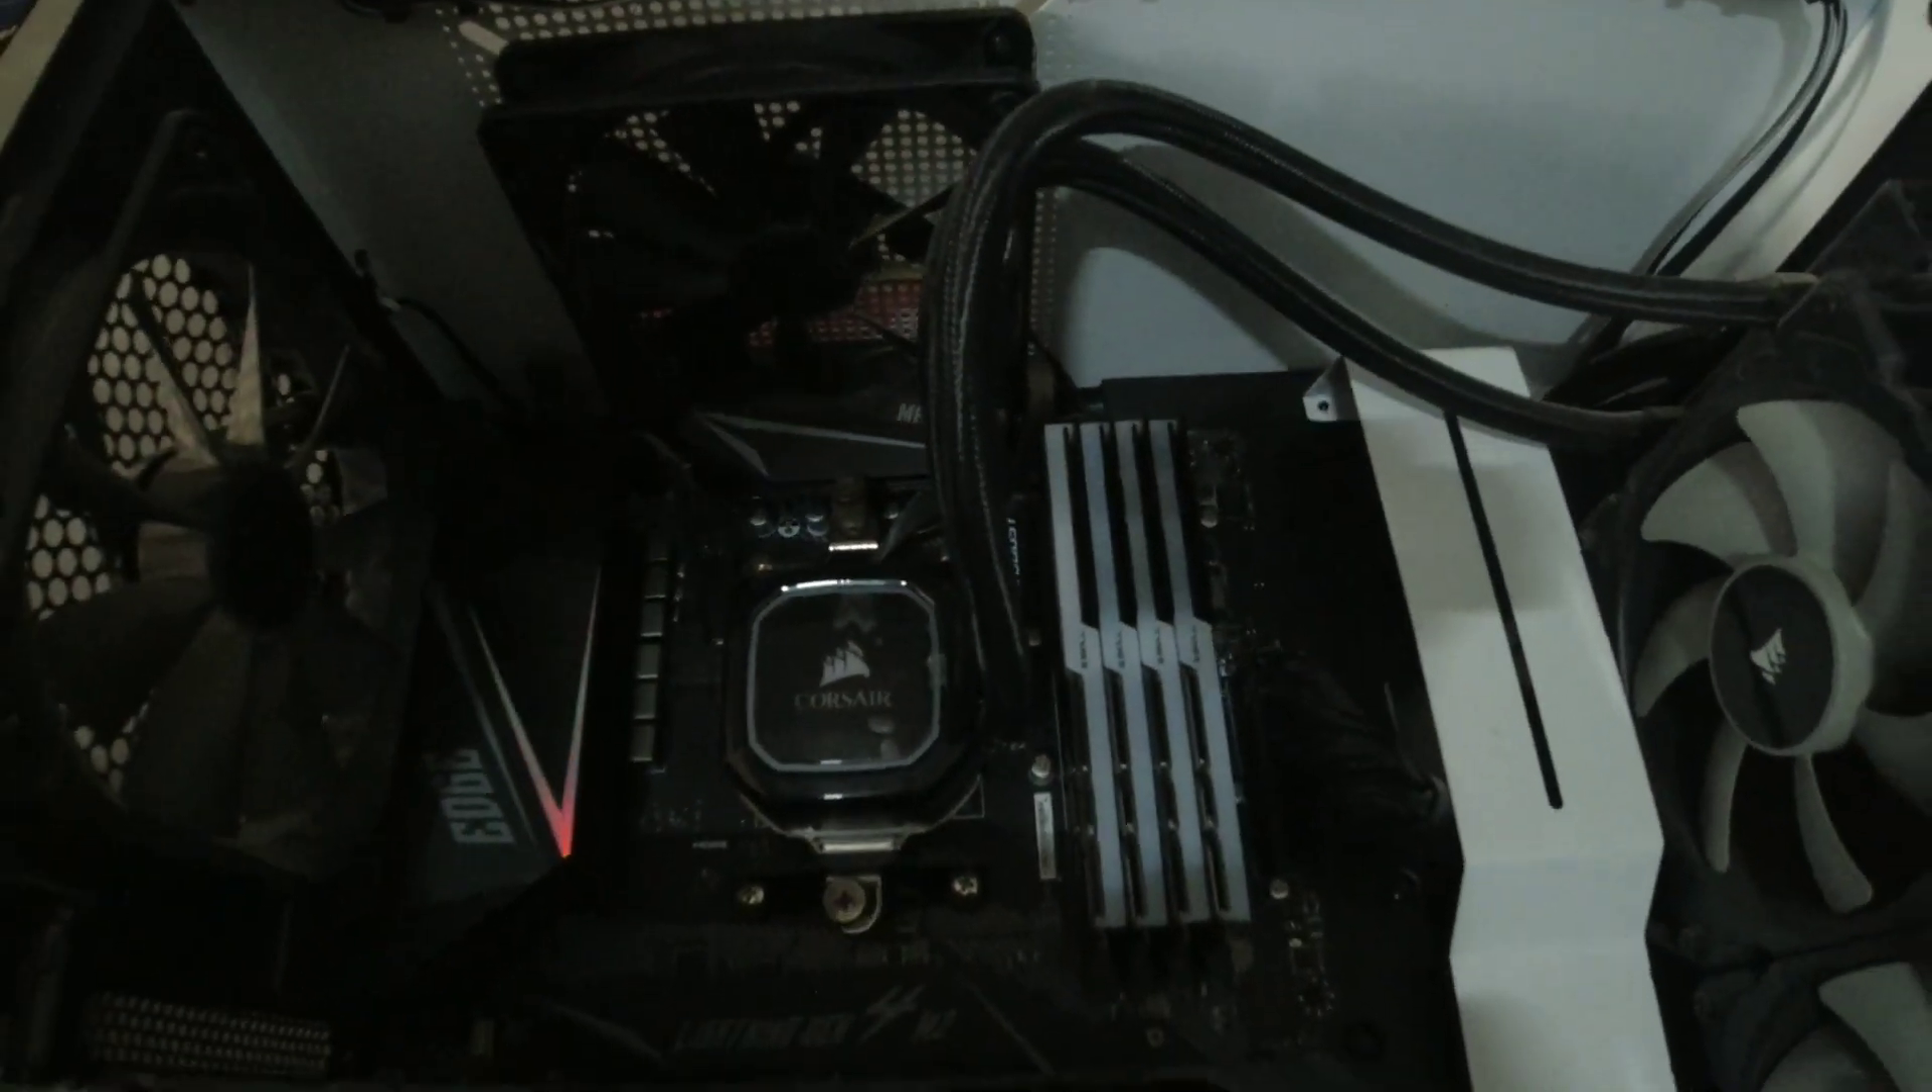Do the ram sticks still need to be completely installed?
No.